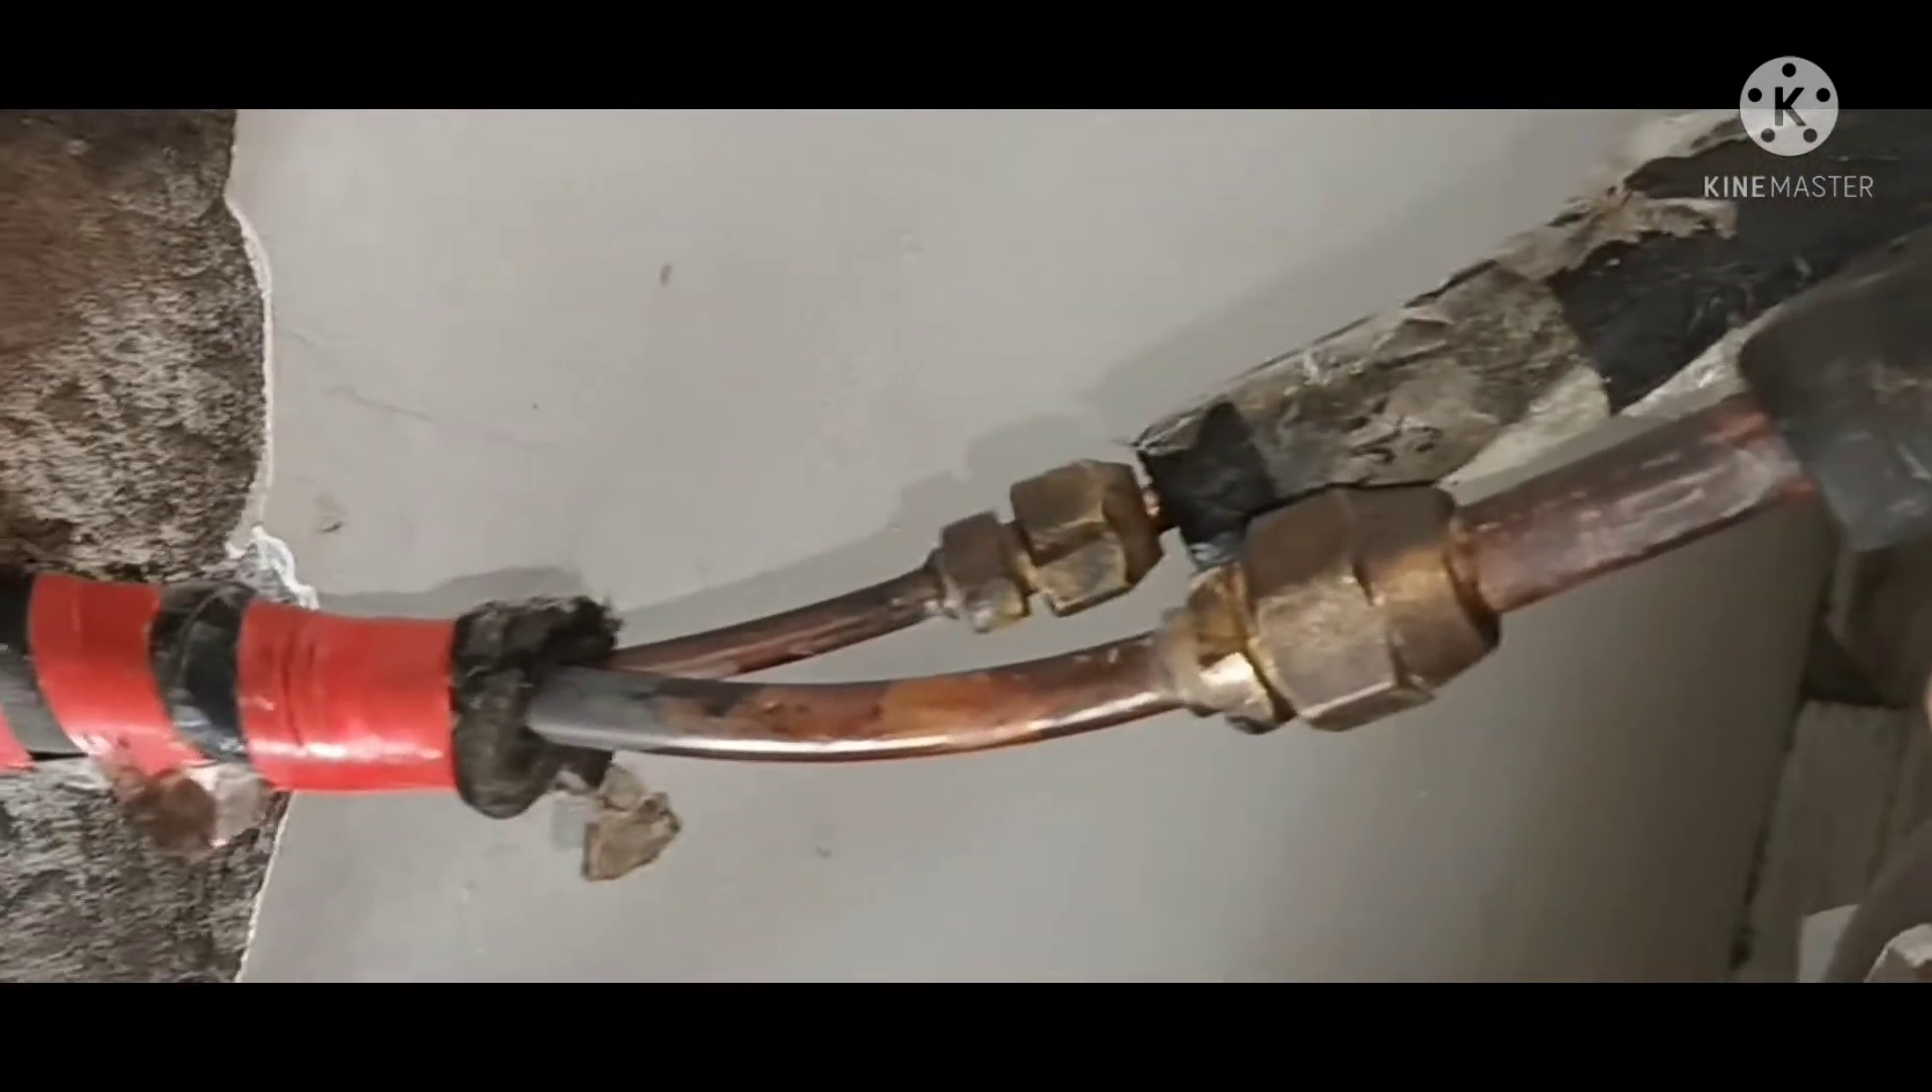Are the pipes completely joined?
Yes.